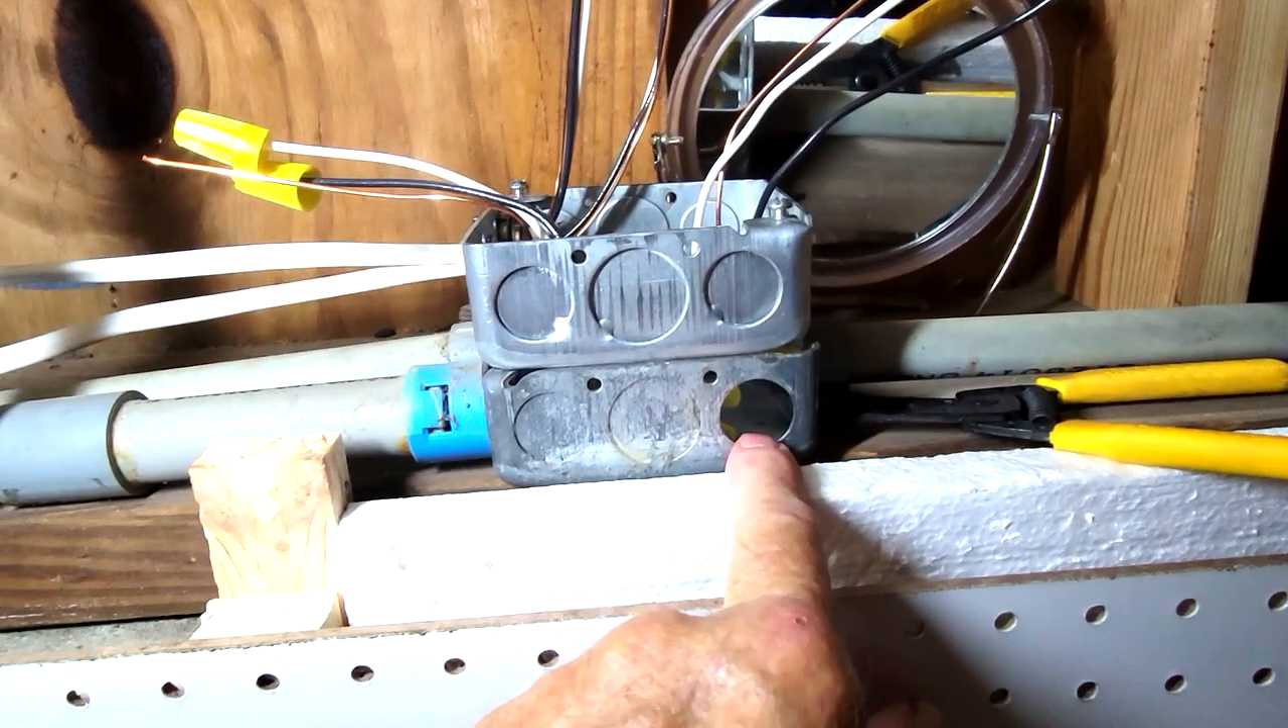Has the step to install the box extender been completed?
Yes.